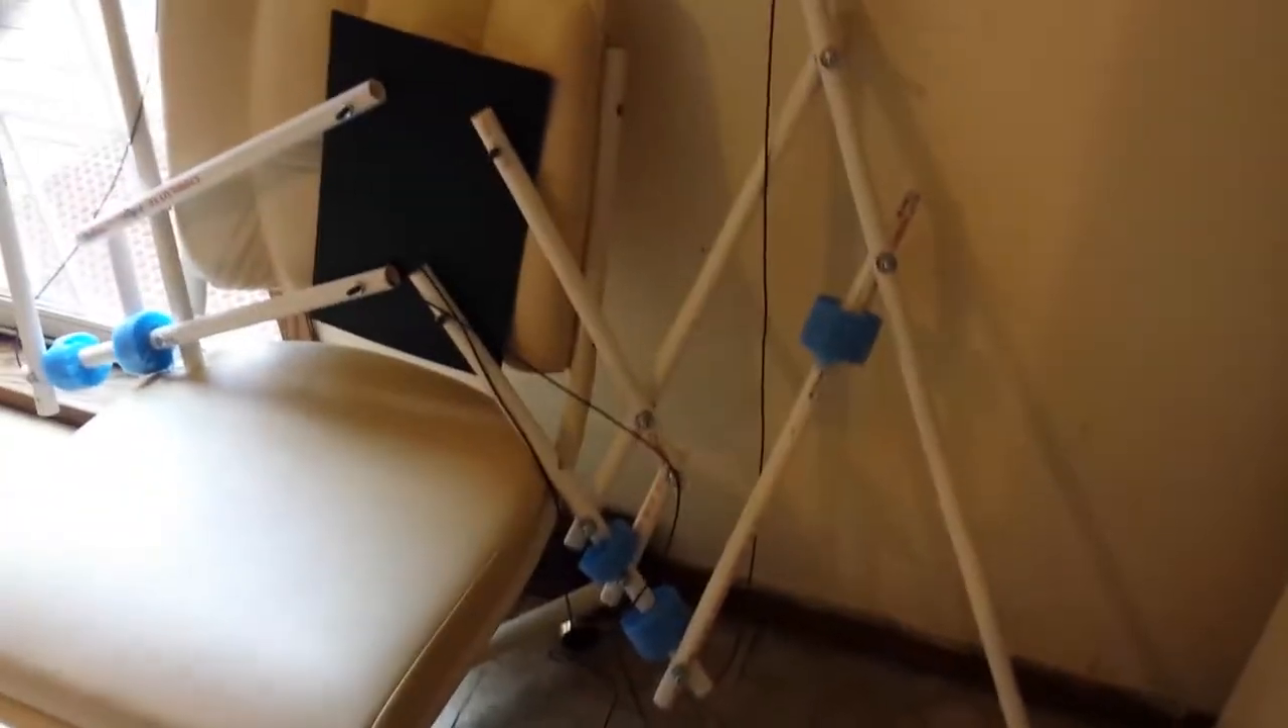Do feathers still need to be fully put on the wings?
Yes.